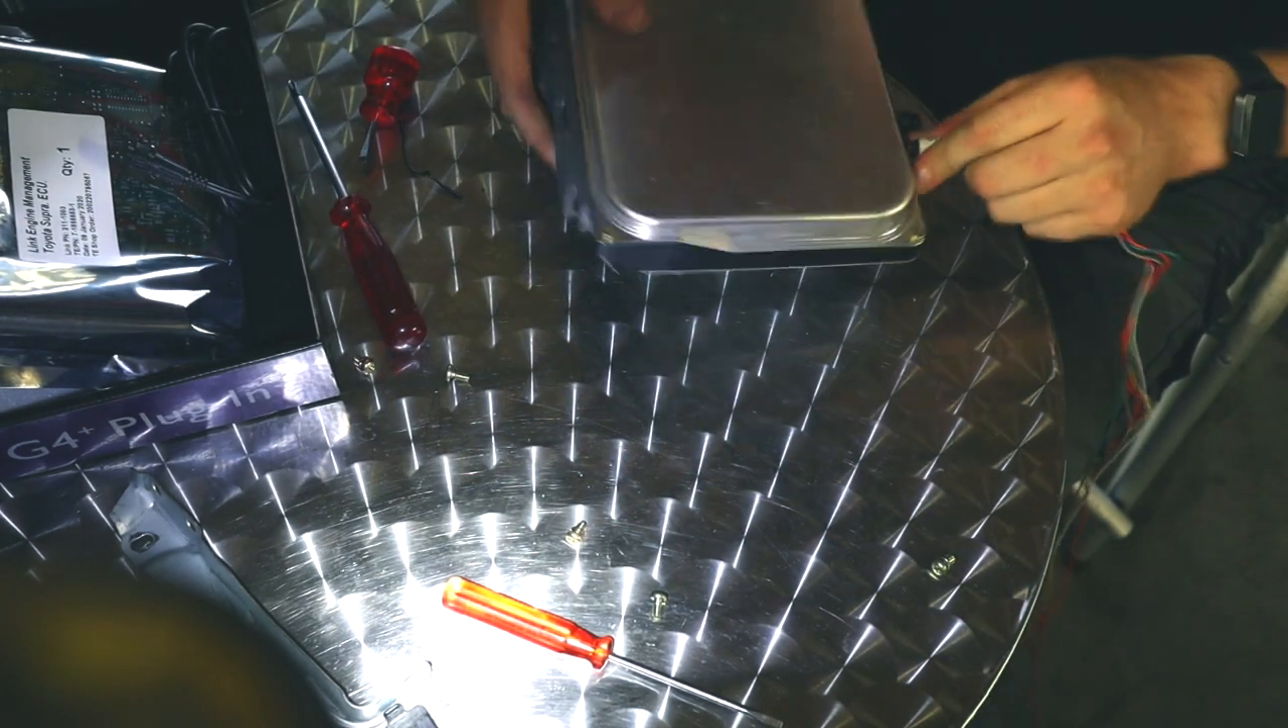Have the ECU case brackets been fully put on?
No.